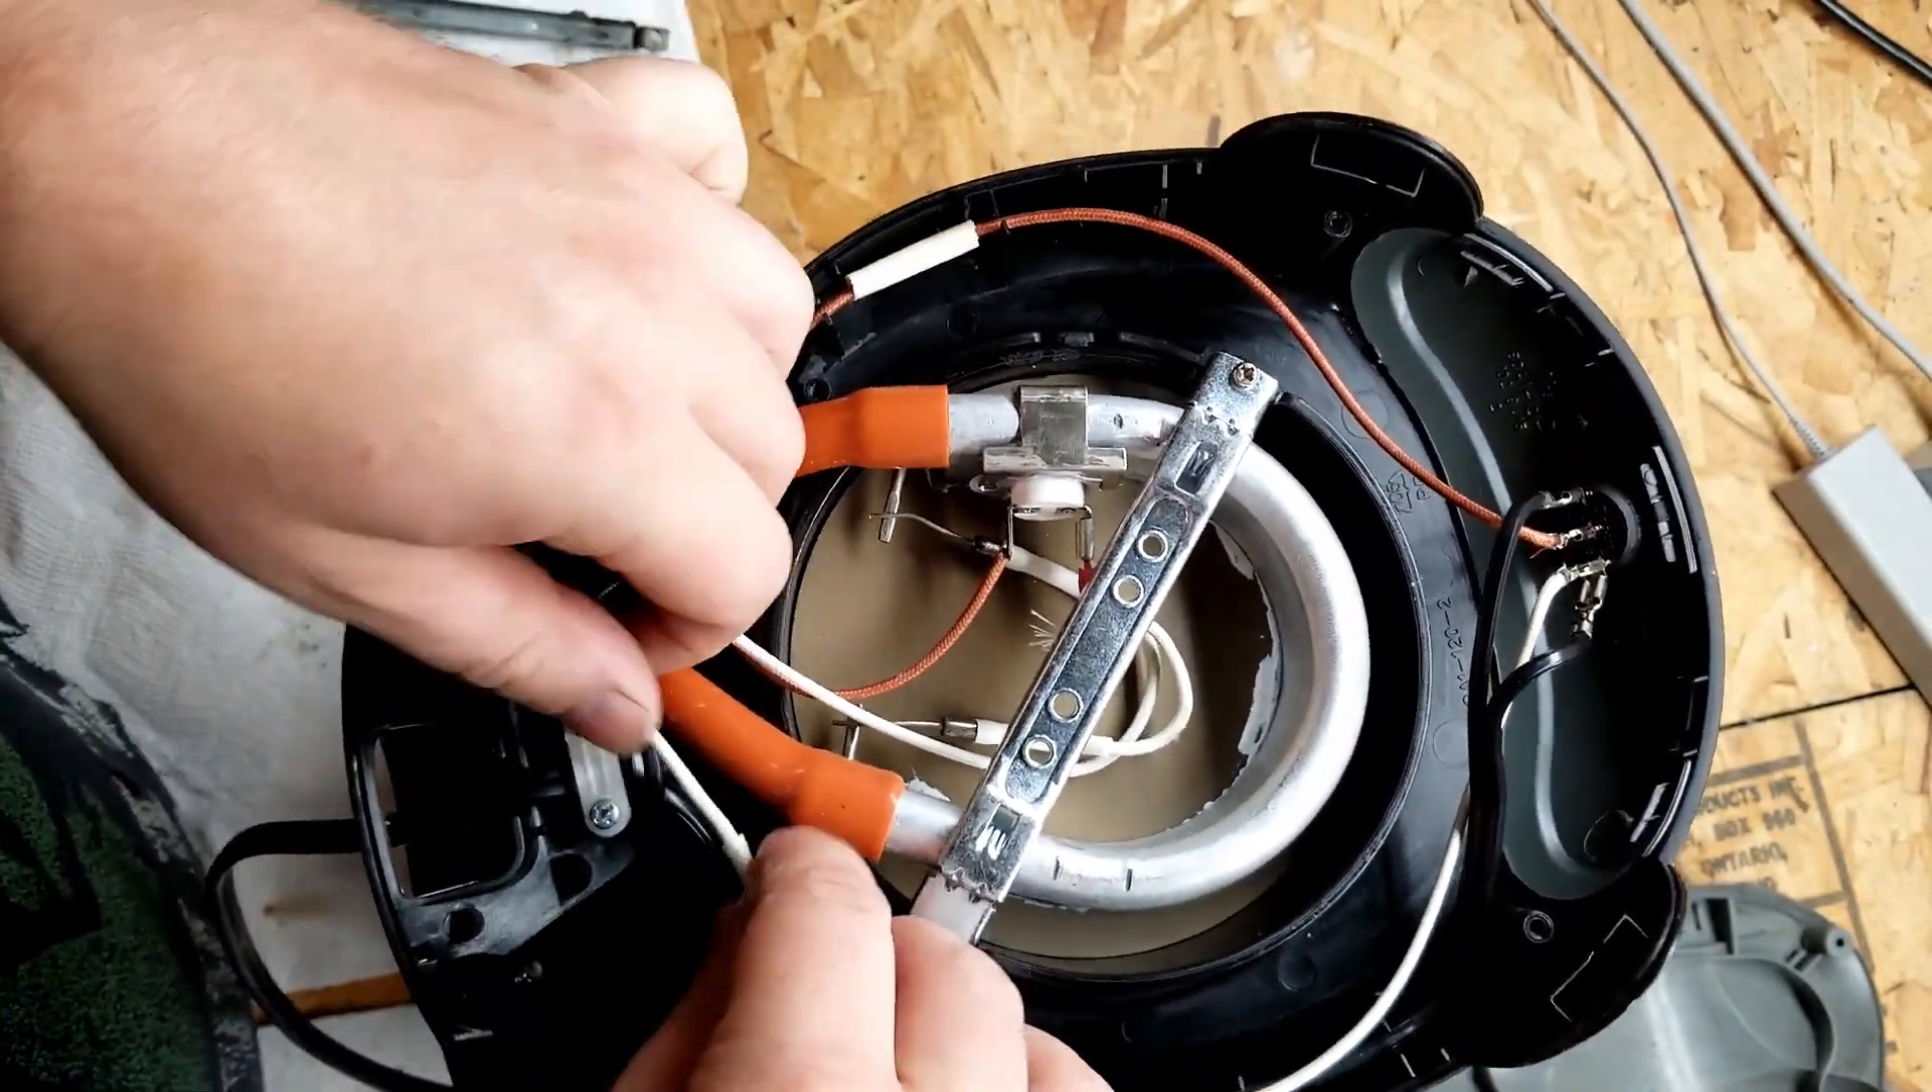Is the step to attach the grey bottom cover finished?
No.